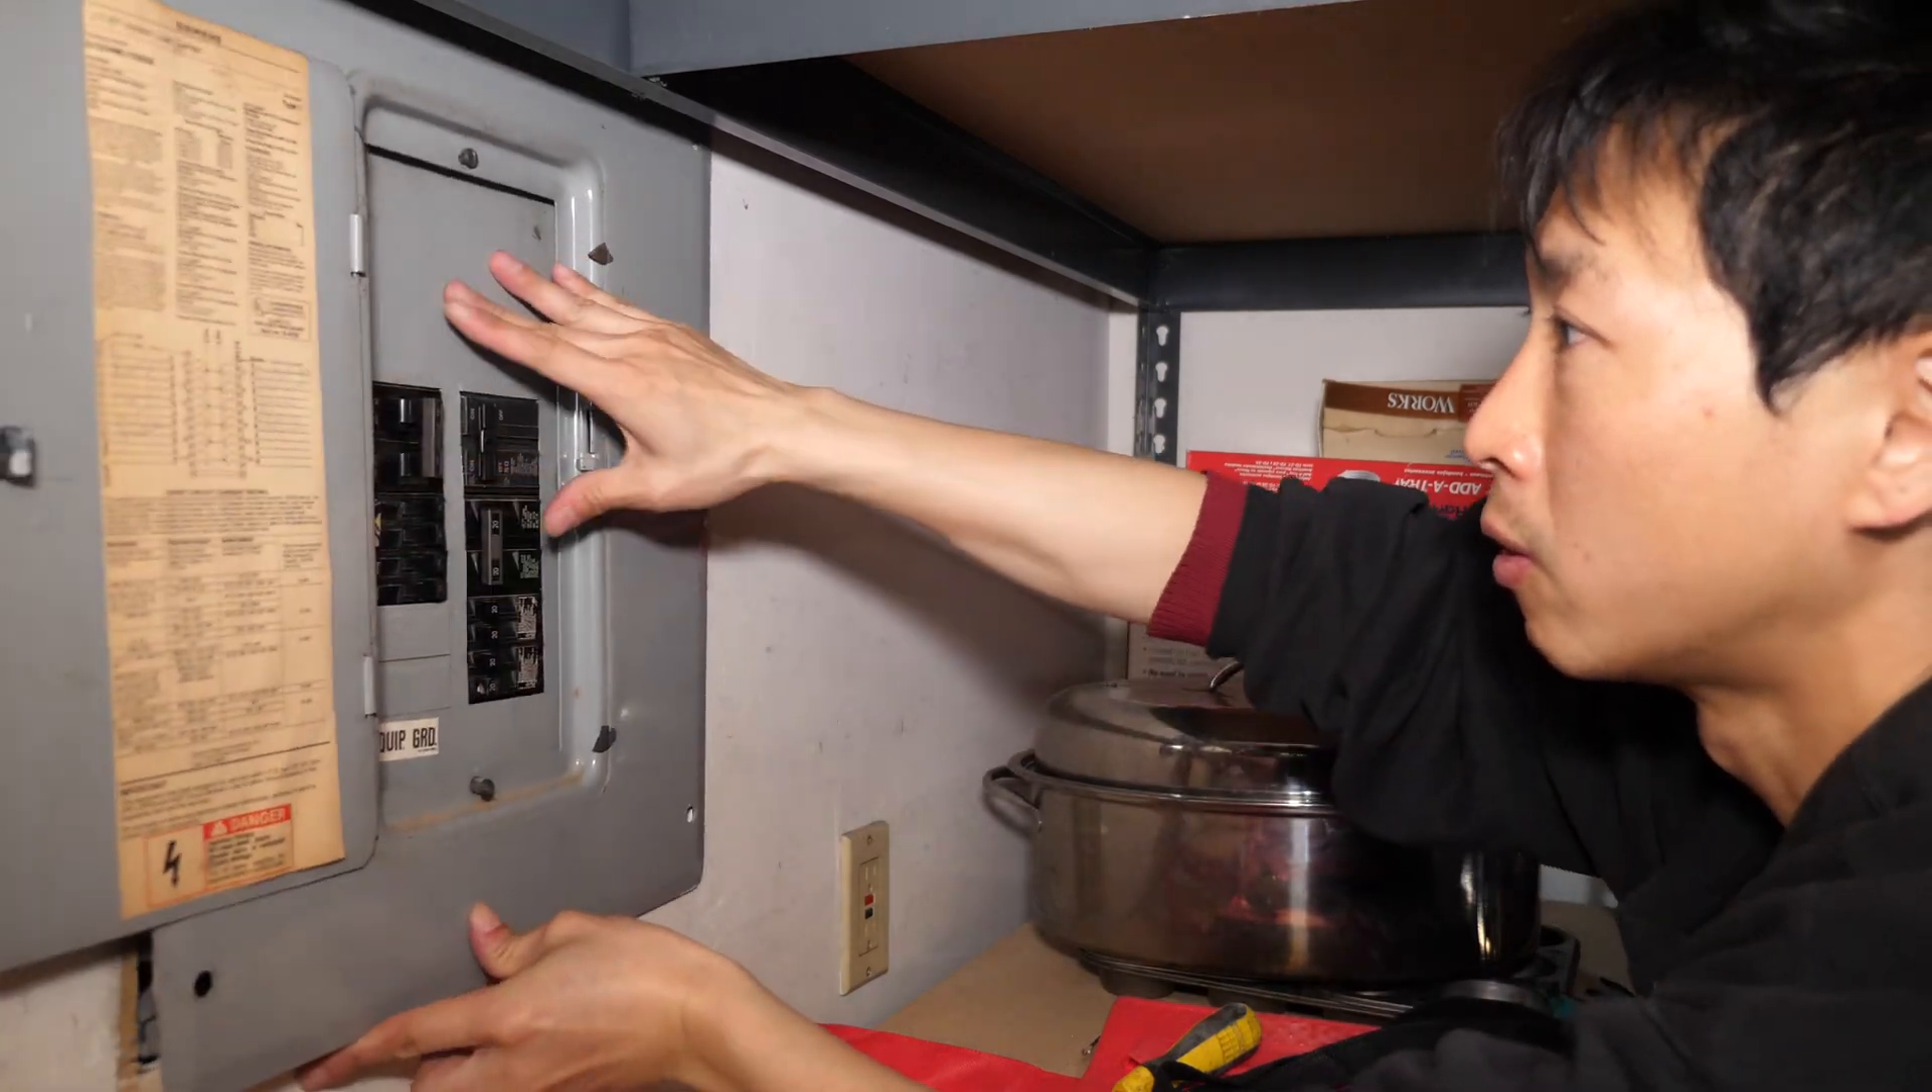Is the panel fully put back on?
No.